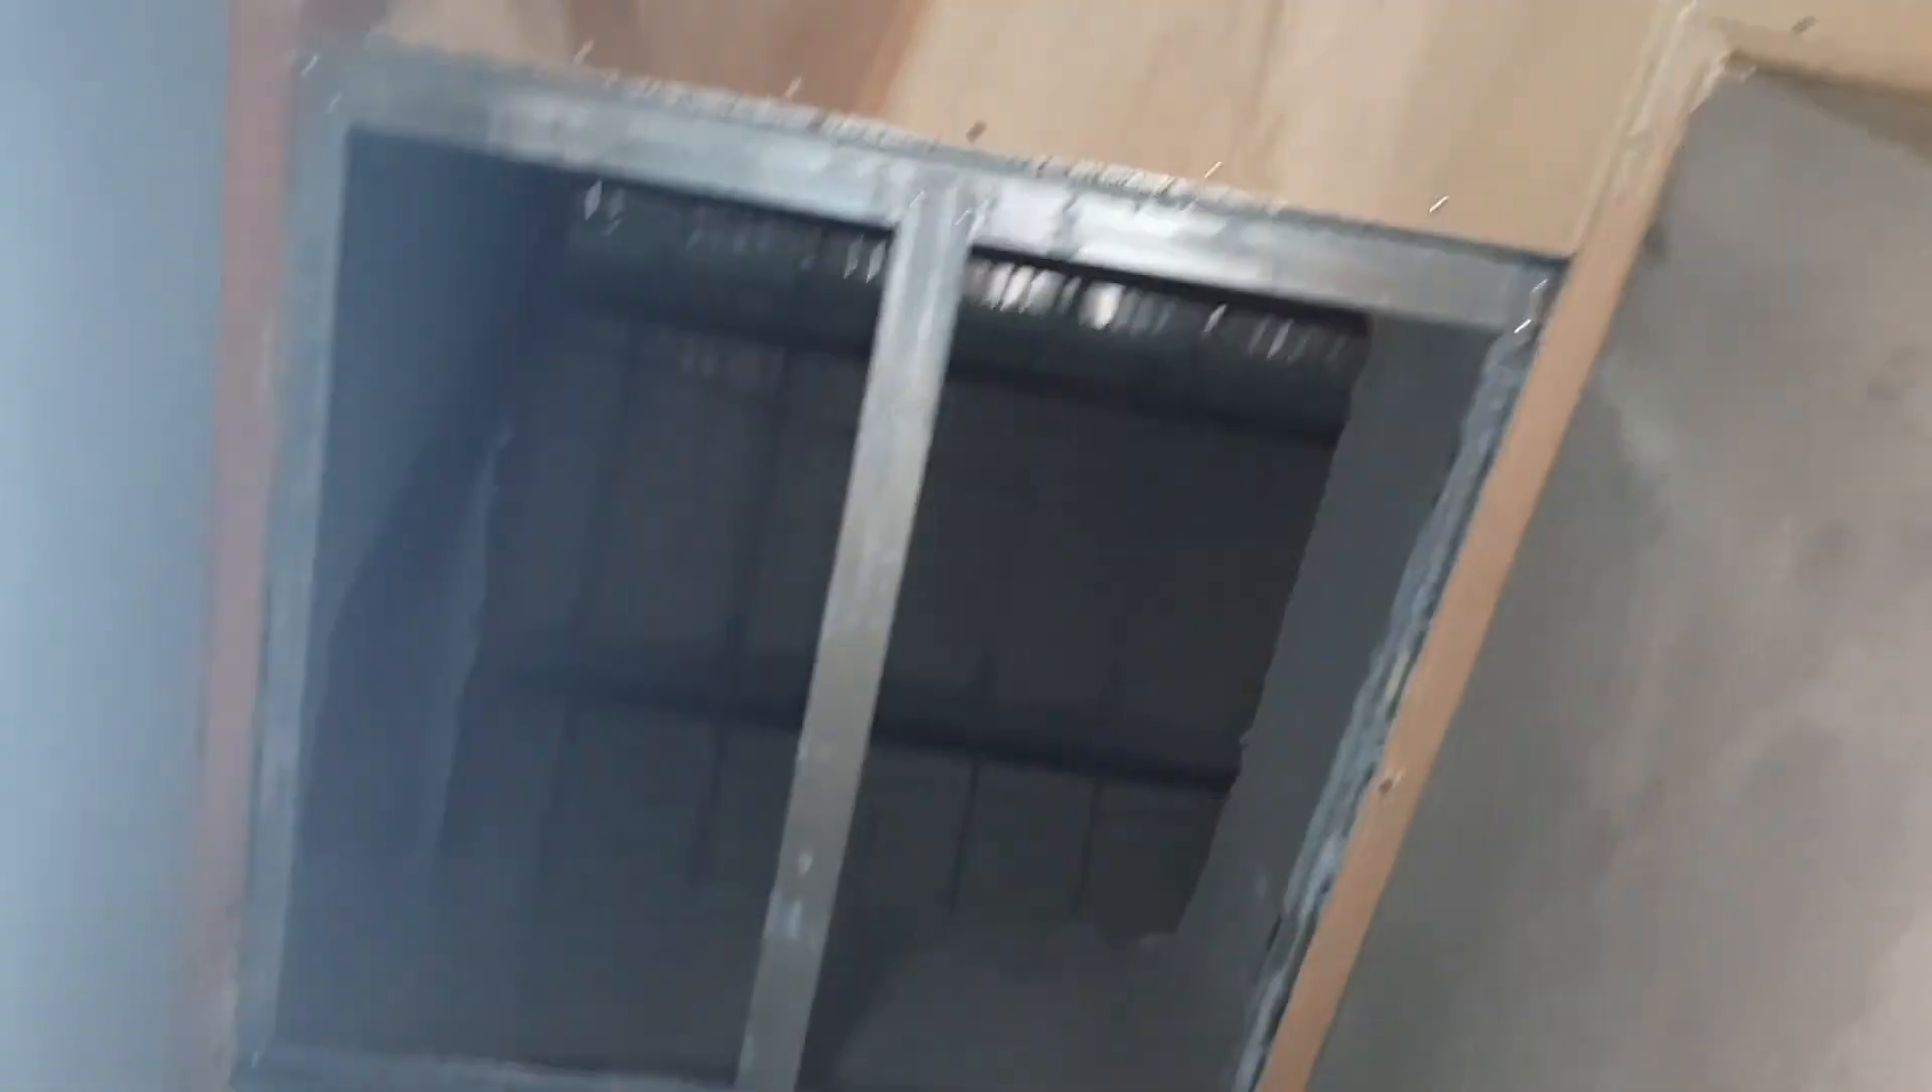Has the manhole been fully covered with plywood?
No.